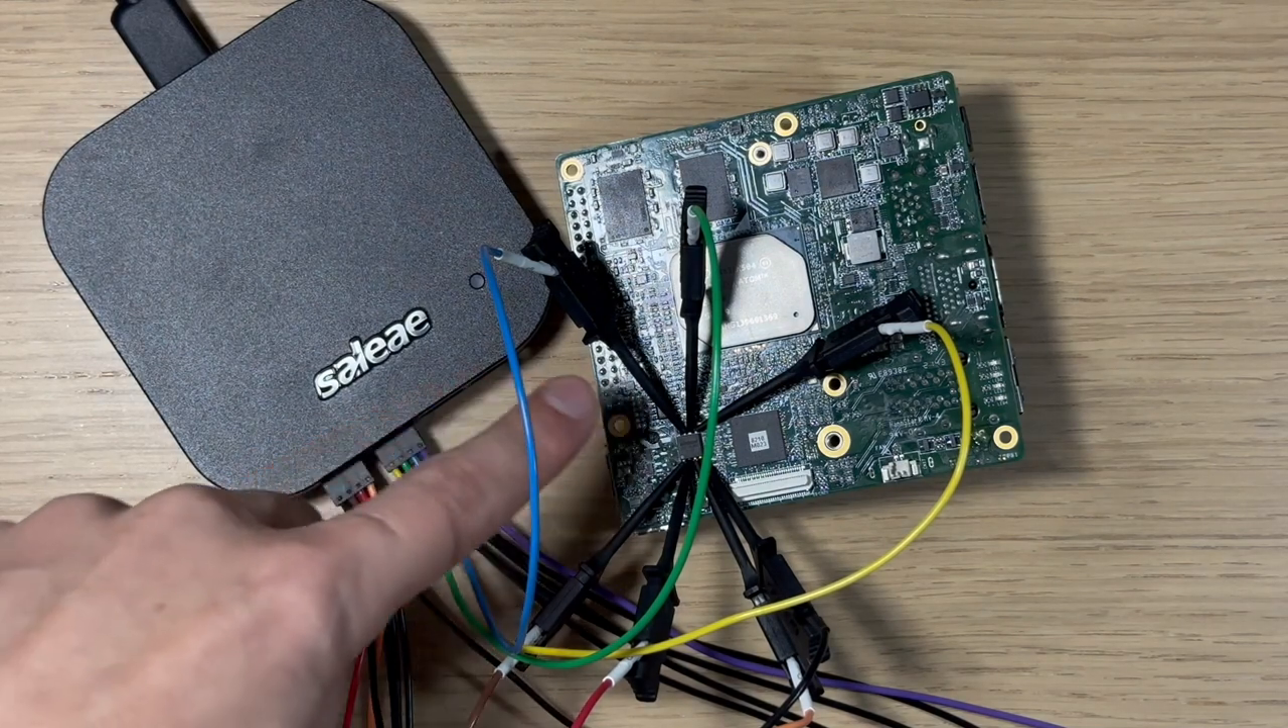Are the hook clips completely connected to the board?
Yes.